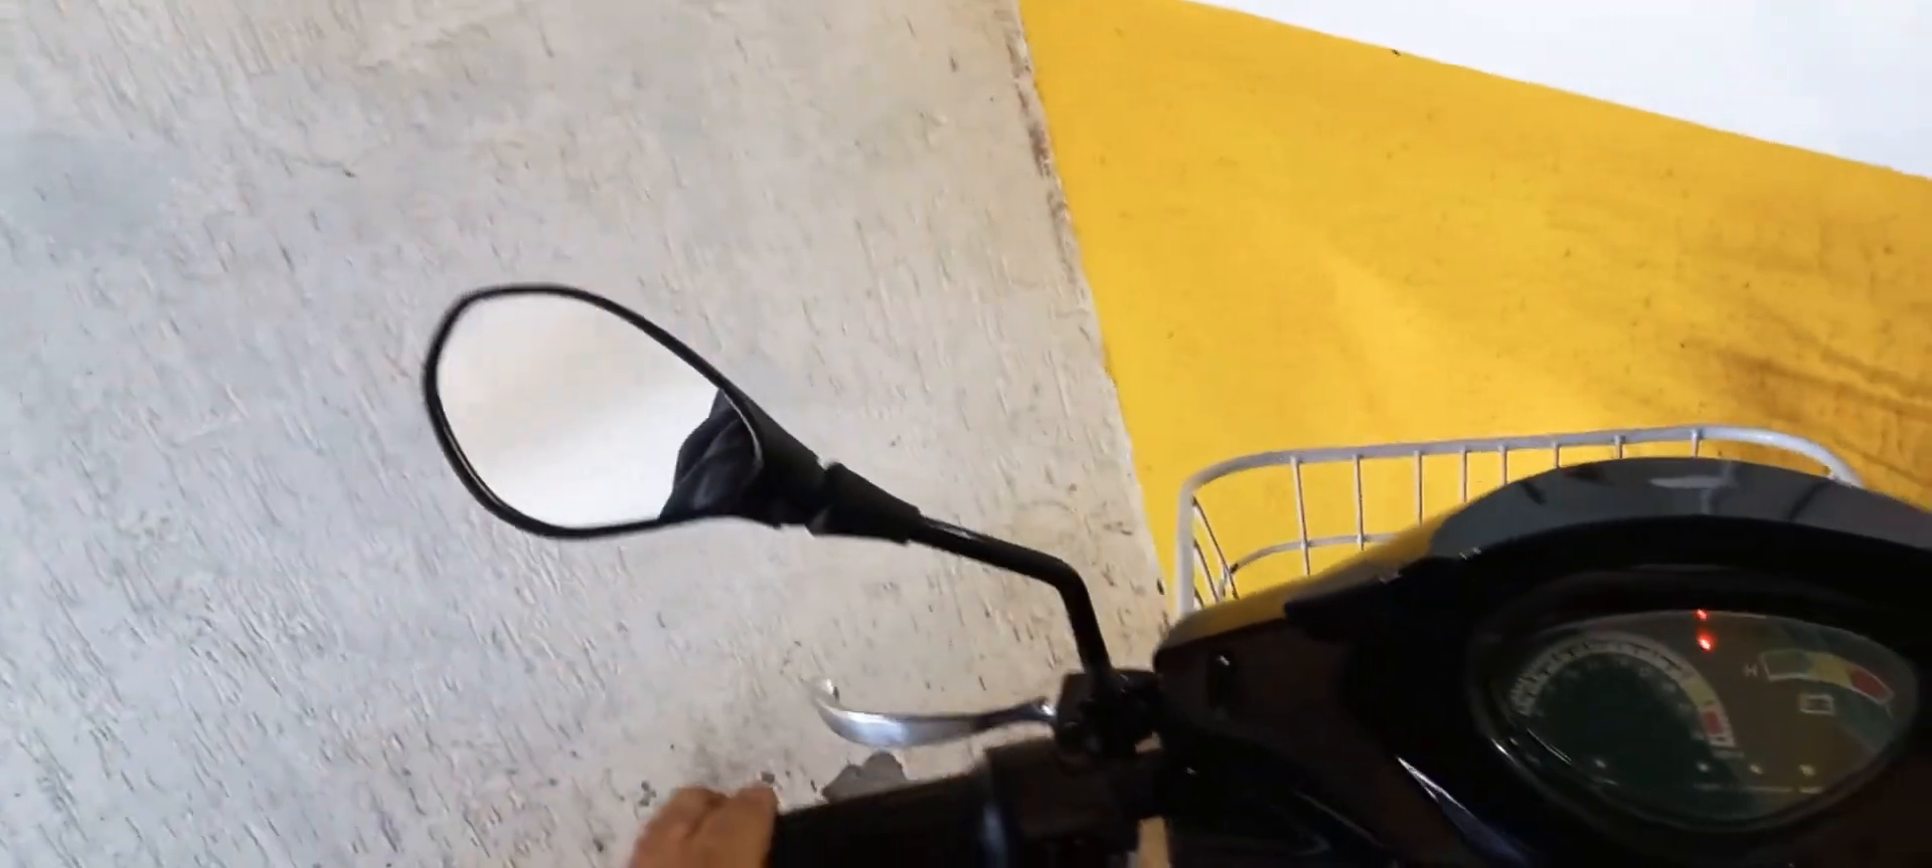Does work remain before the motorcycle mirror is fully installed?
No.